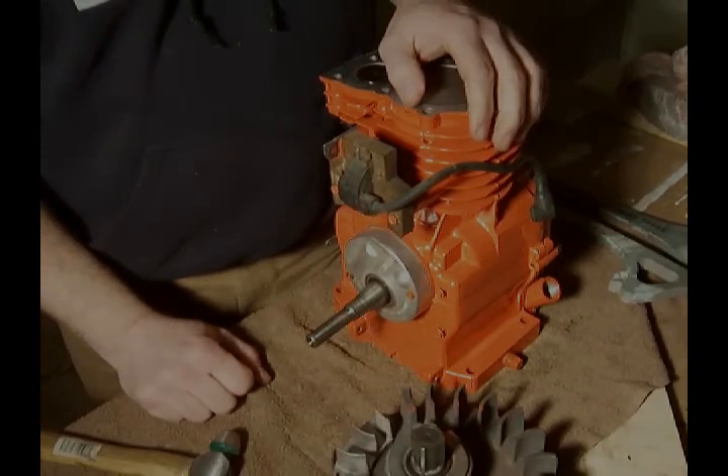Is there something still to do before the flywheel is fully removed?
No.